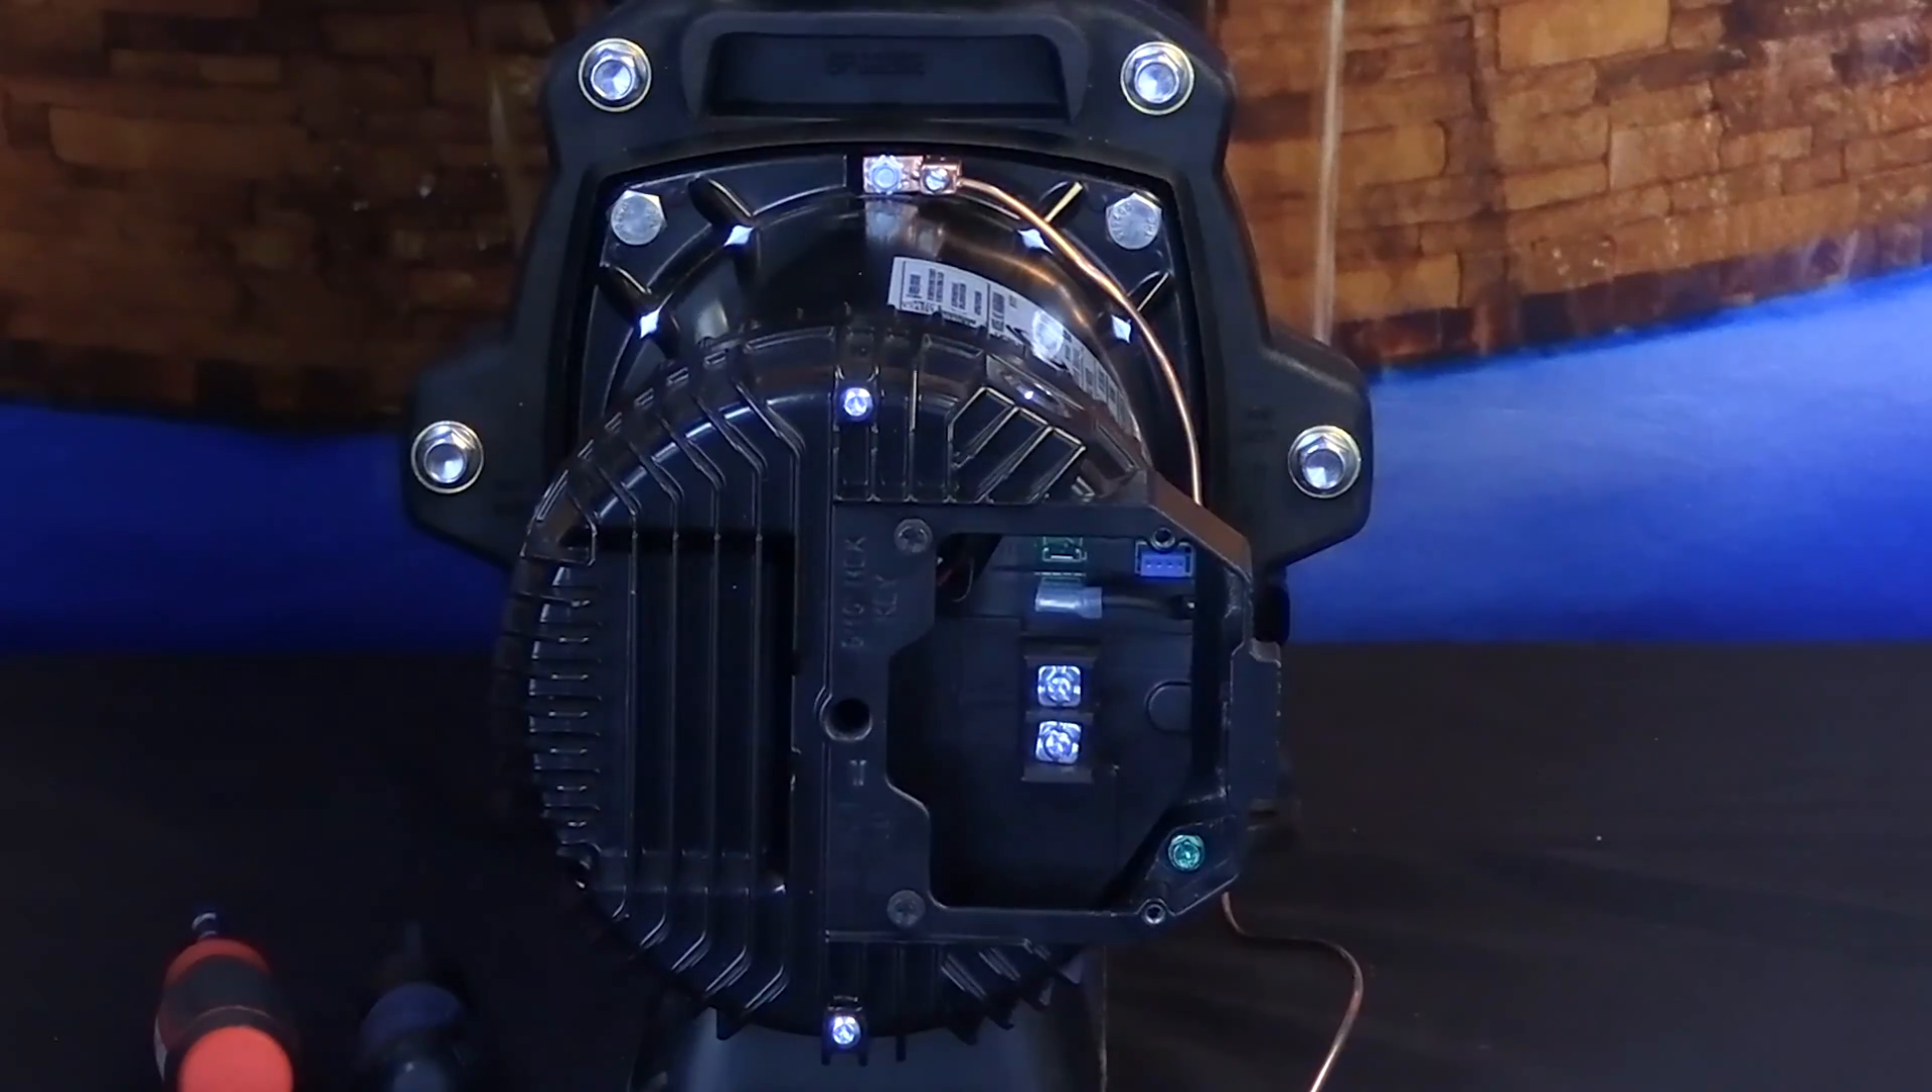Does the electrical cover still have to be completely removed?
No.